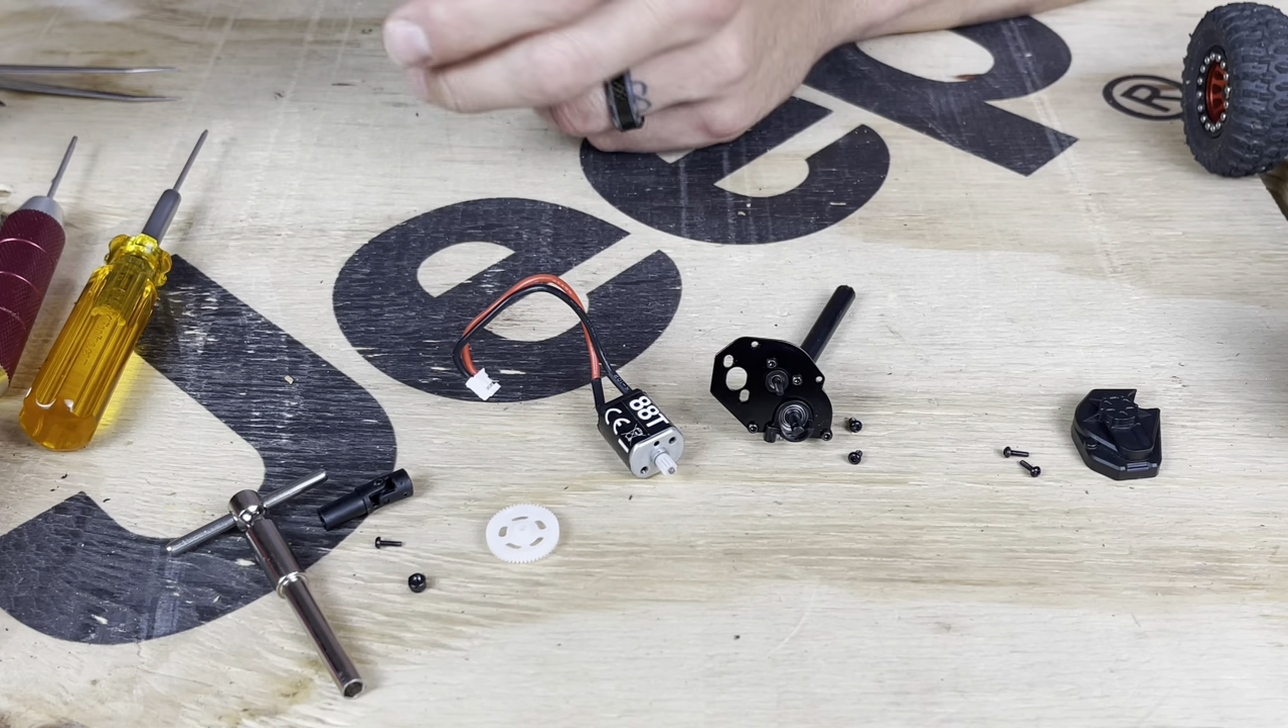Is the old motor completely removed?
Yes.